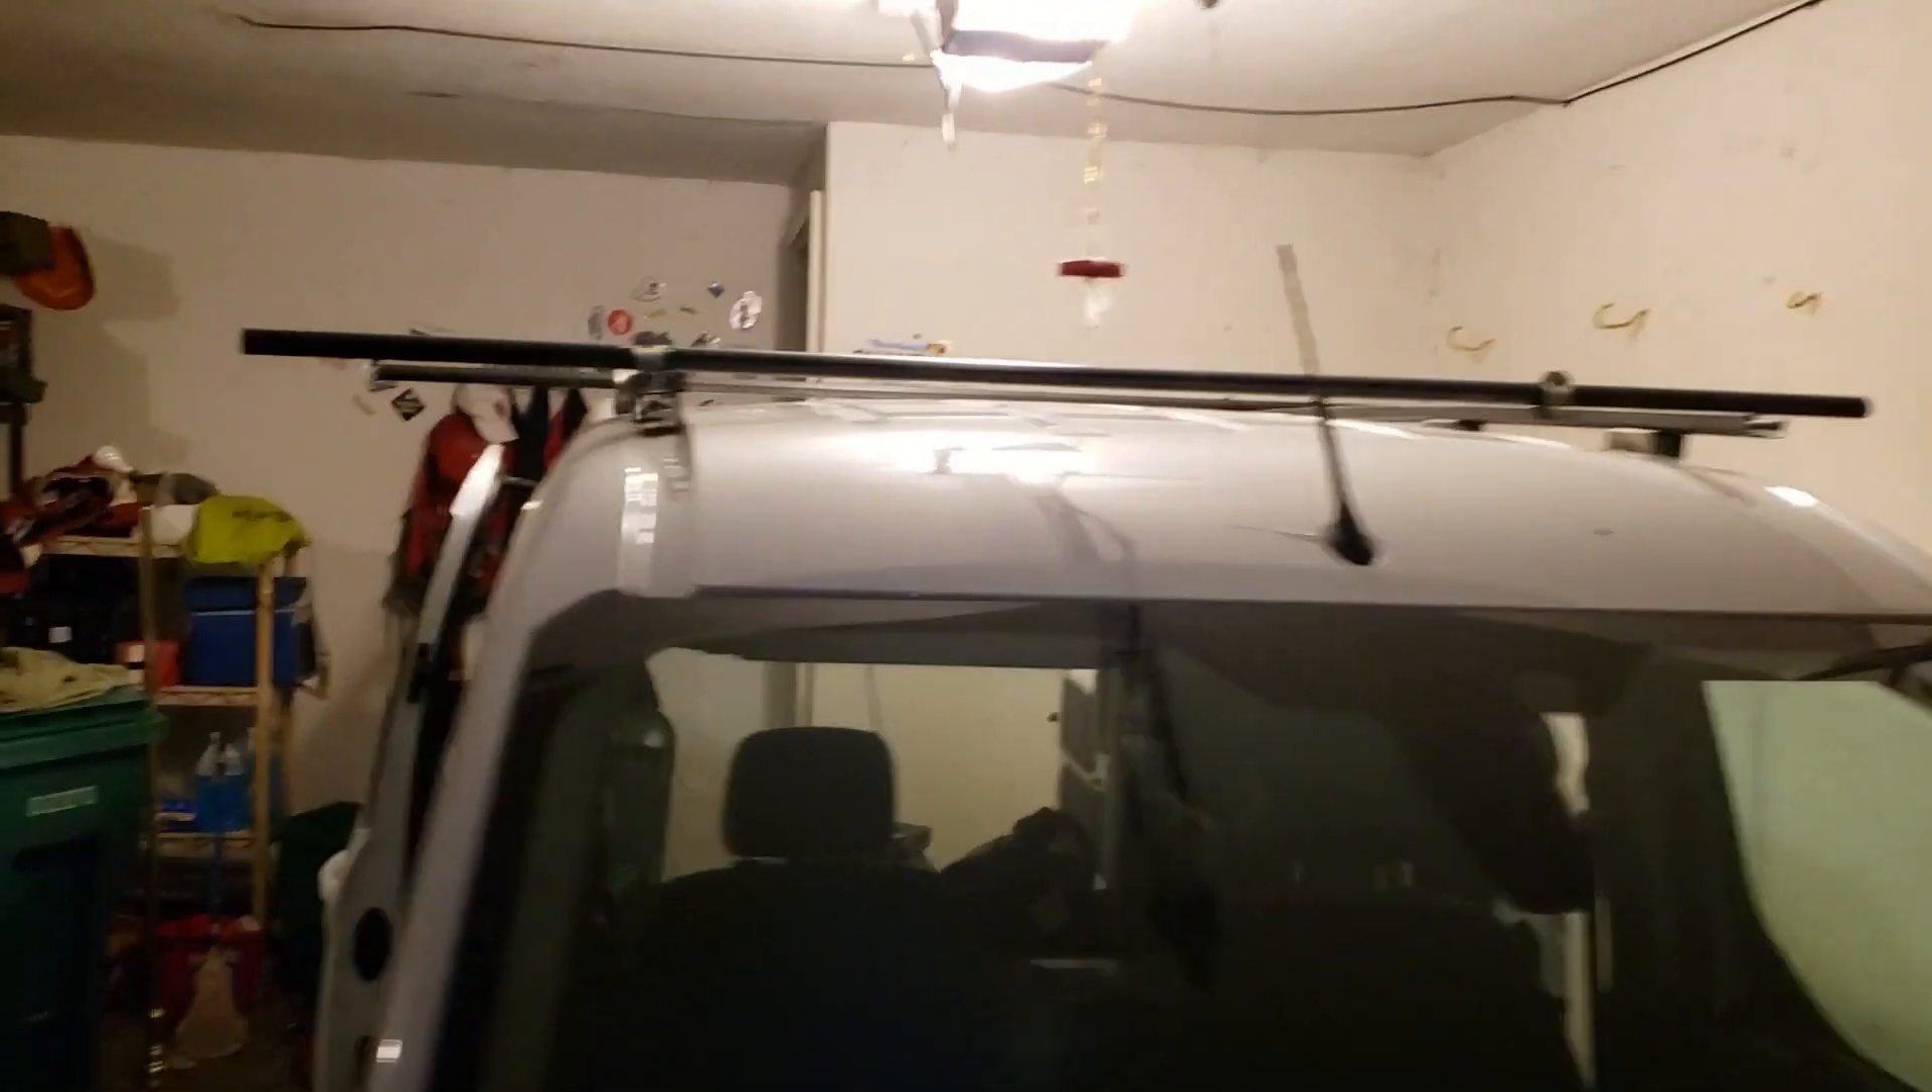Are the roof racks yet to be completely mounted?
No.